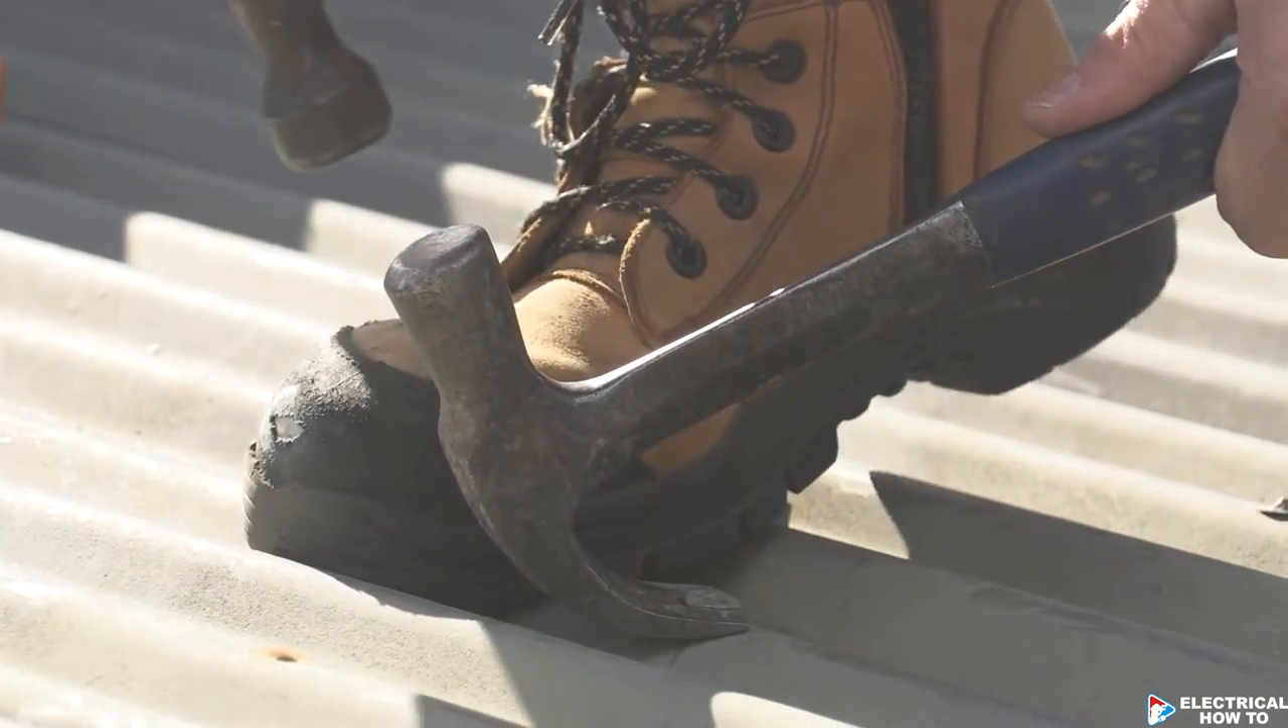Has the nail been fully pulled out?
No.